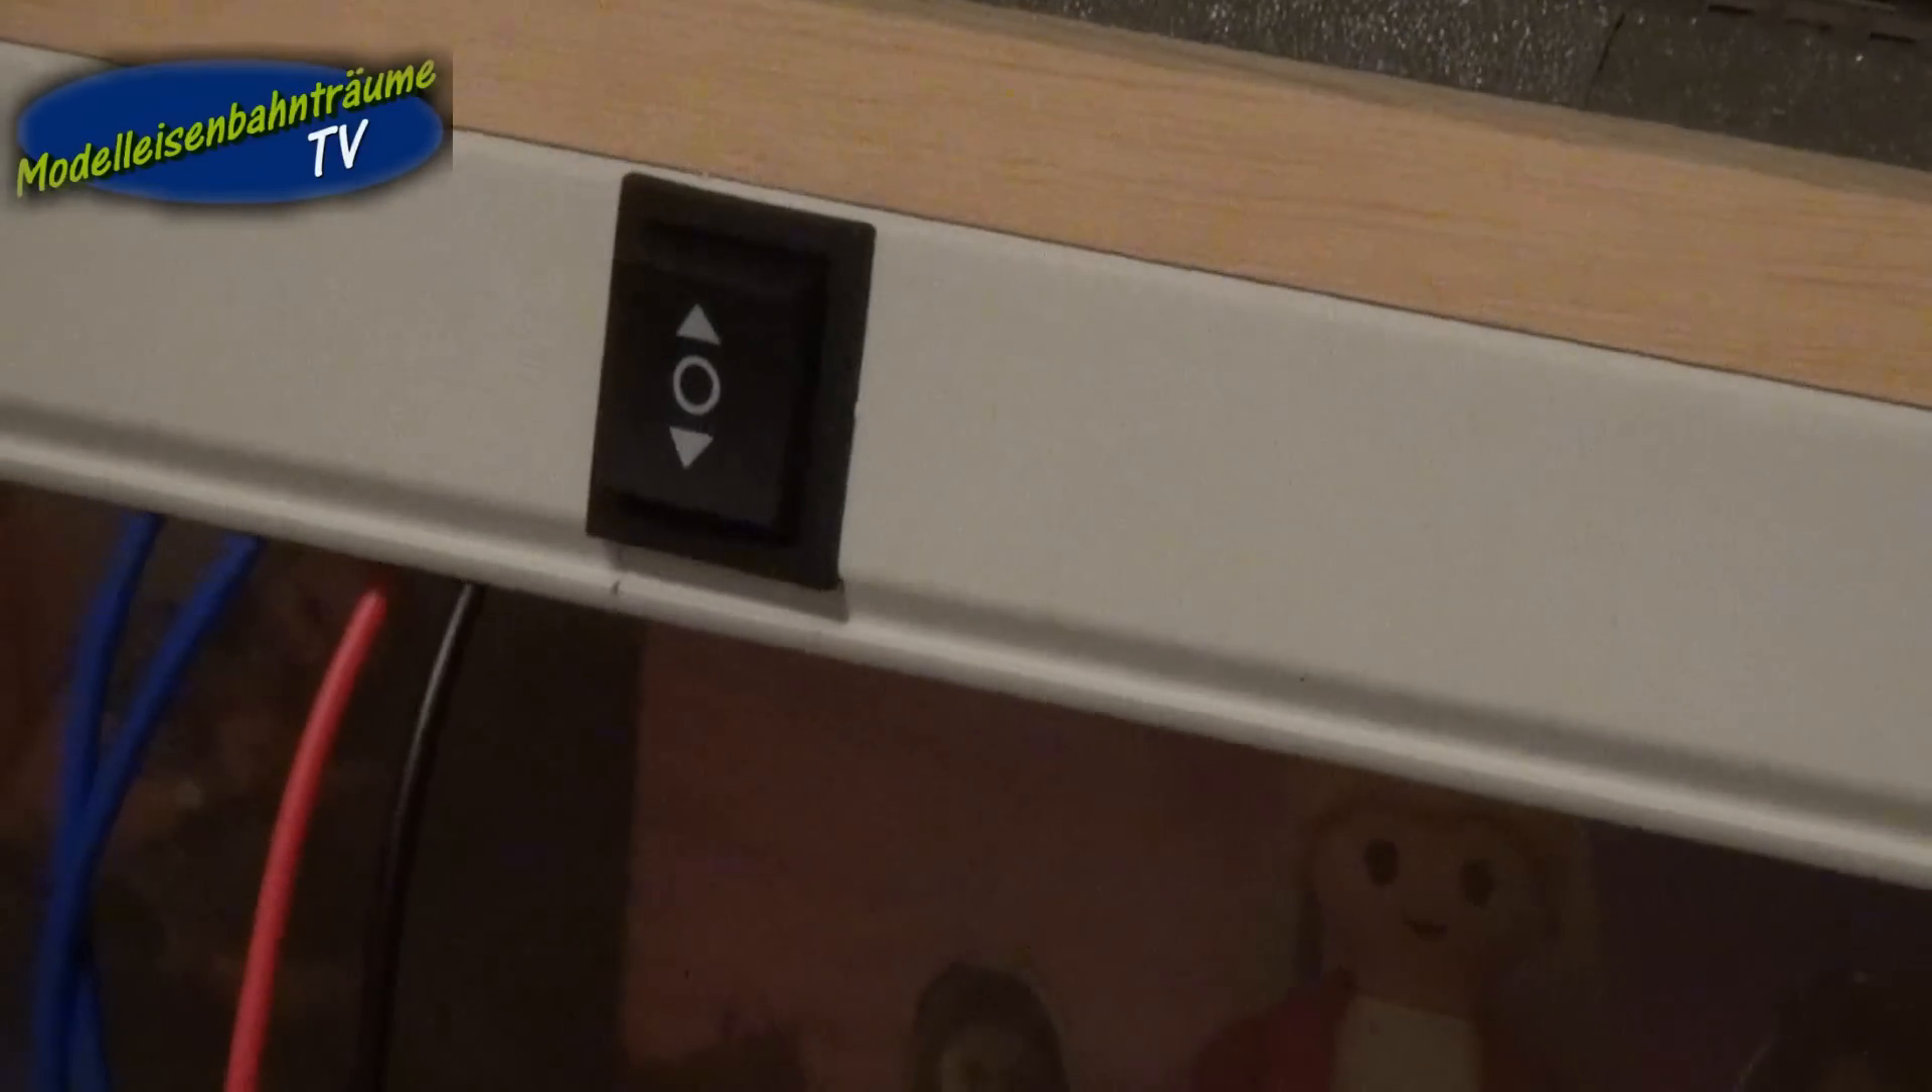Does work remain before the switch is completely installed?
No.